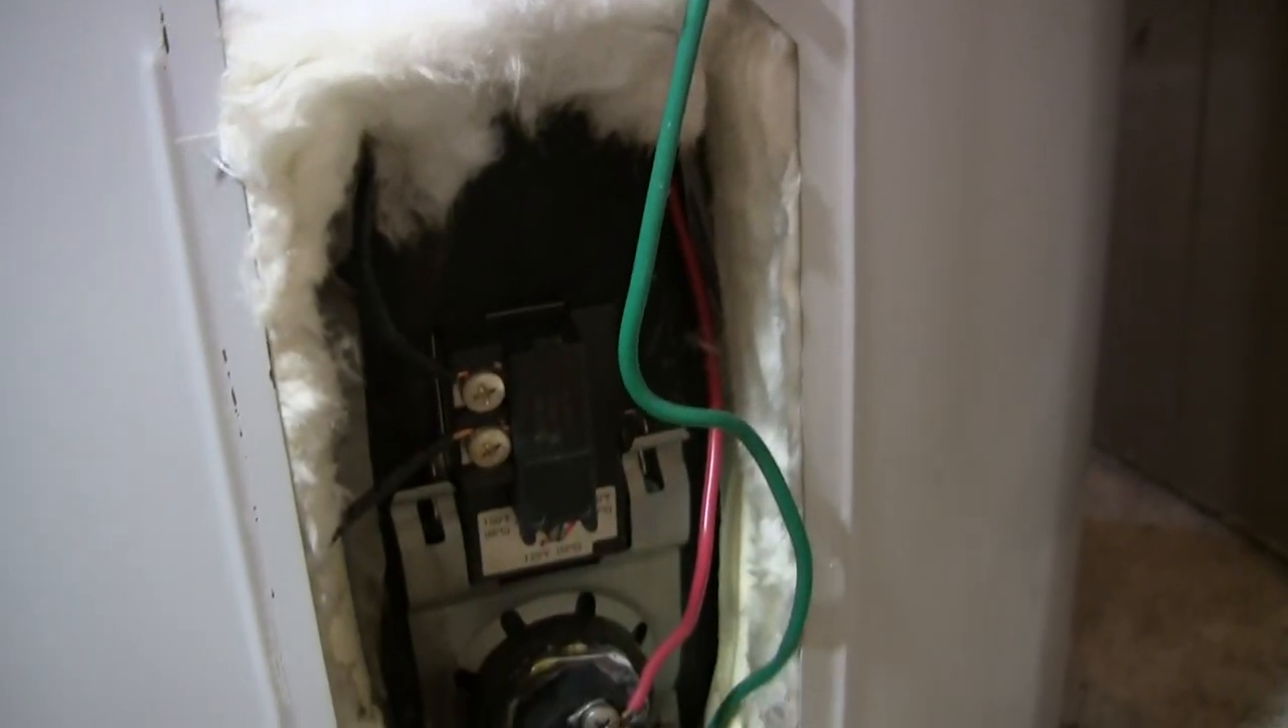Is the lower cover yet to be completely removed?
No.